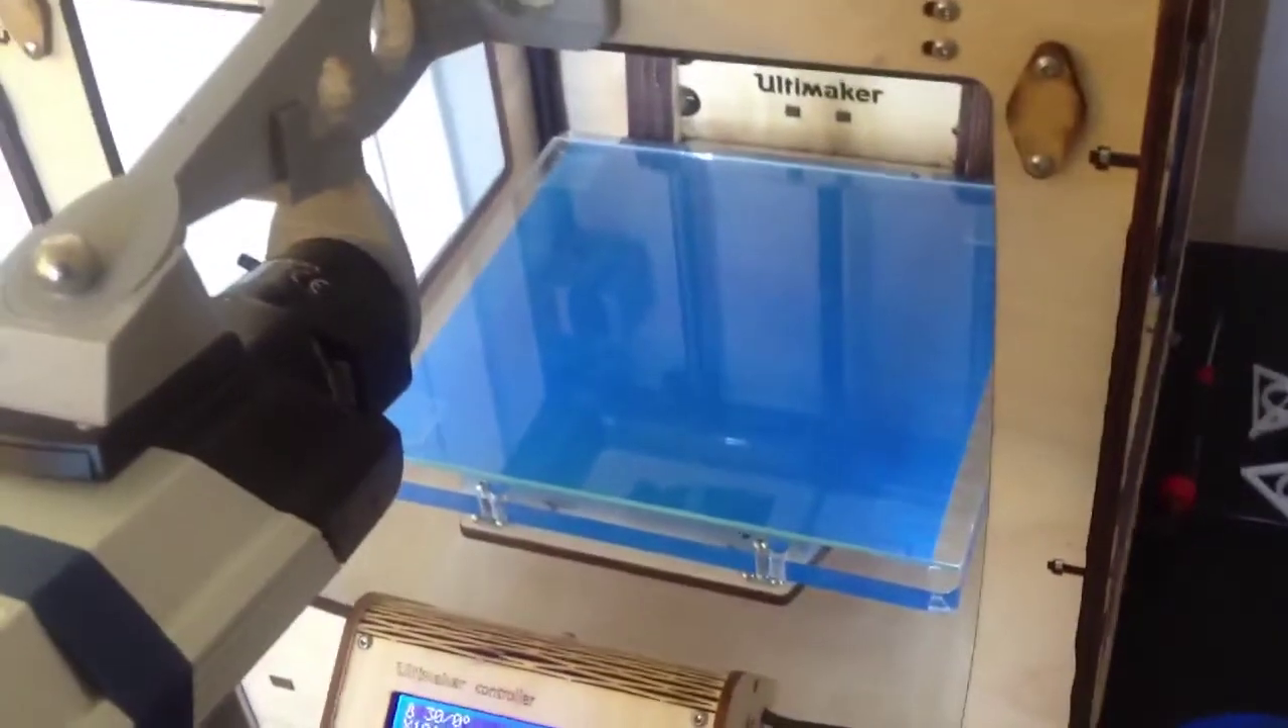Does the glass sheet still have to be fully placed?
No.